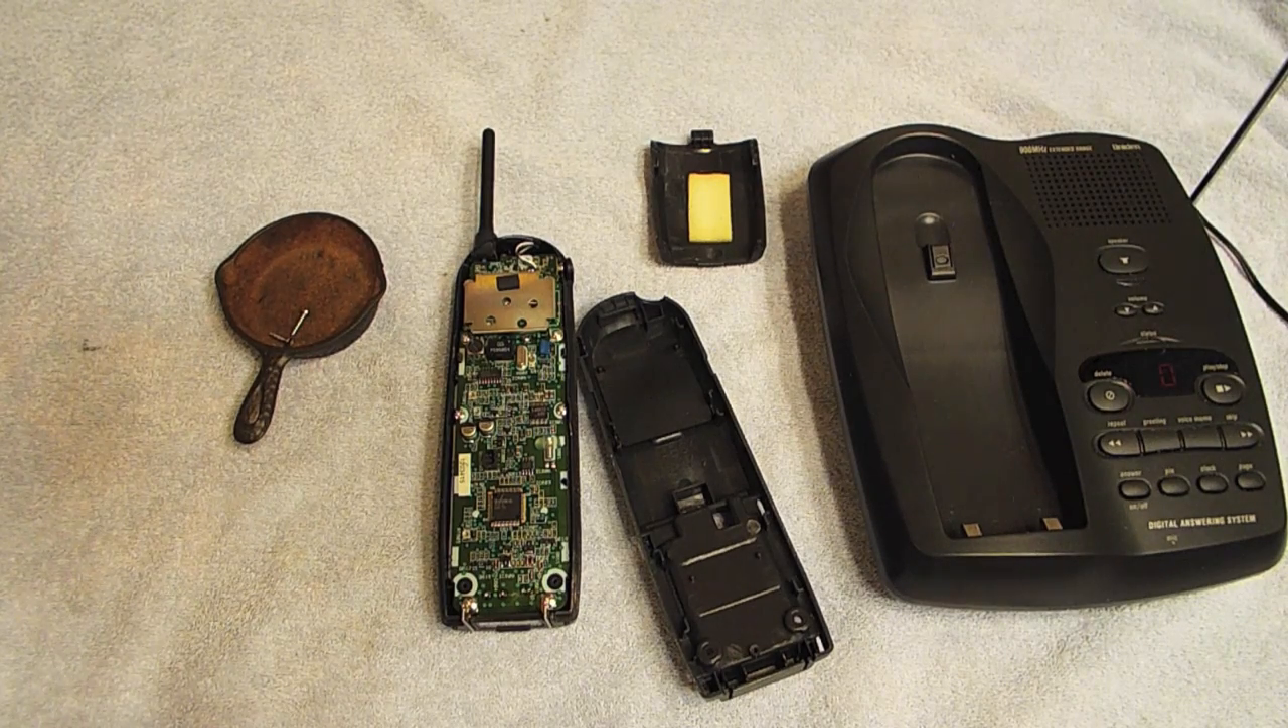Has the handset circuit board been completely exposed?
Yes.